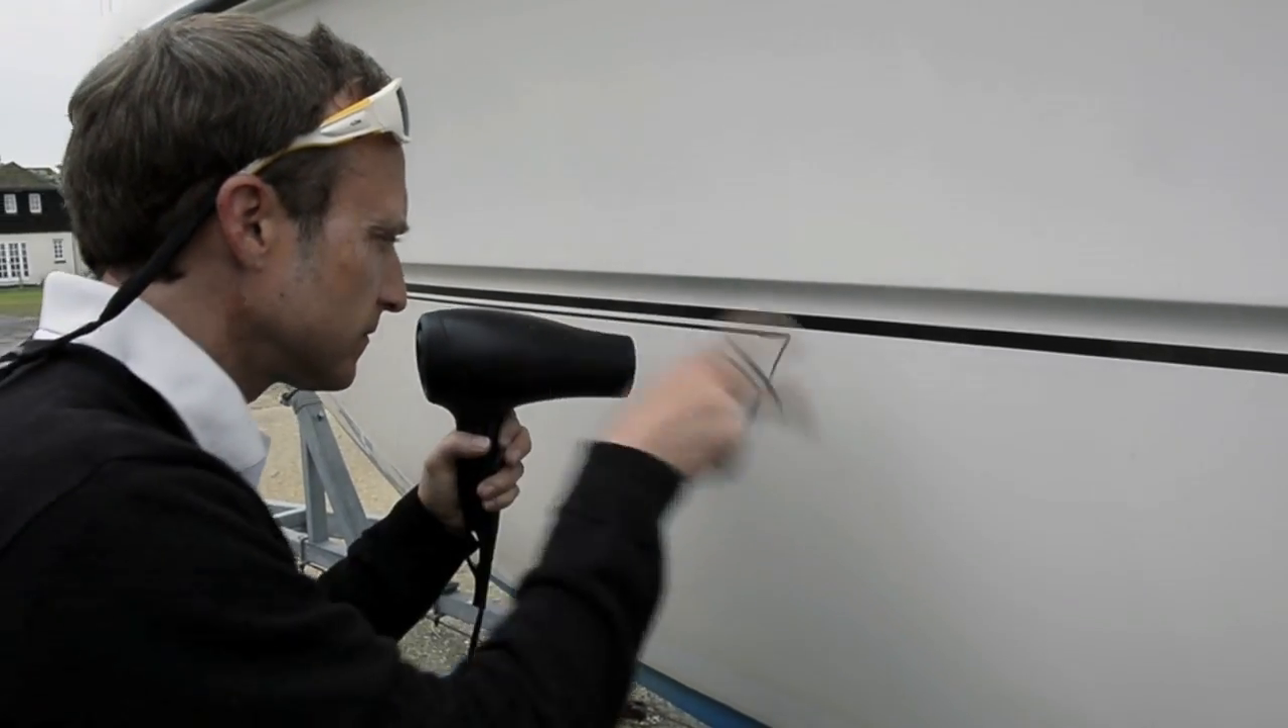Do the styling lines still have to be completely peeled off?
Yes.